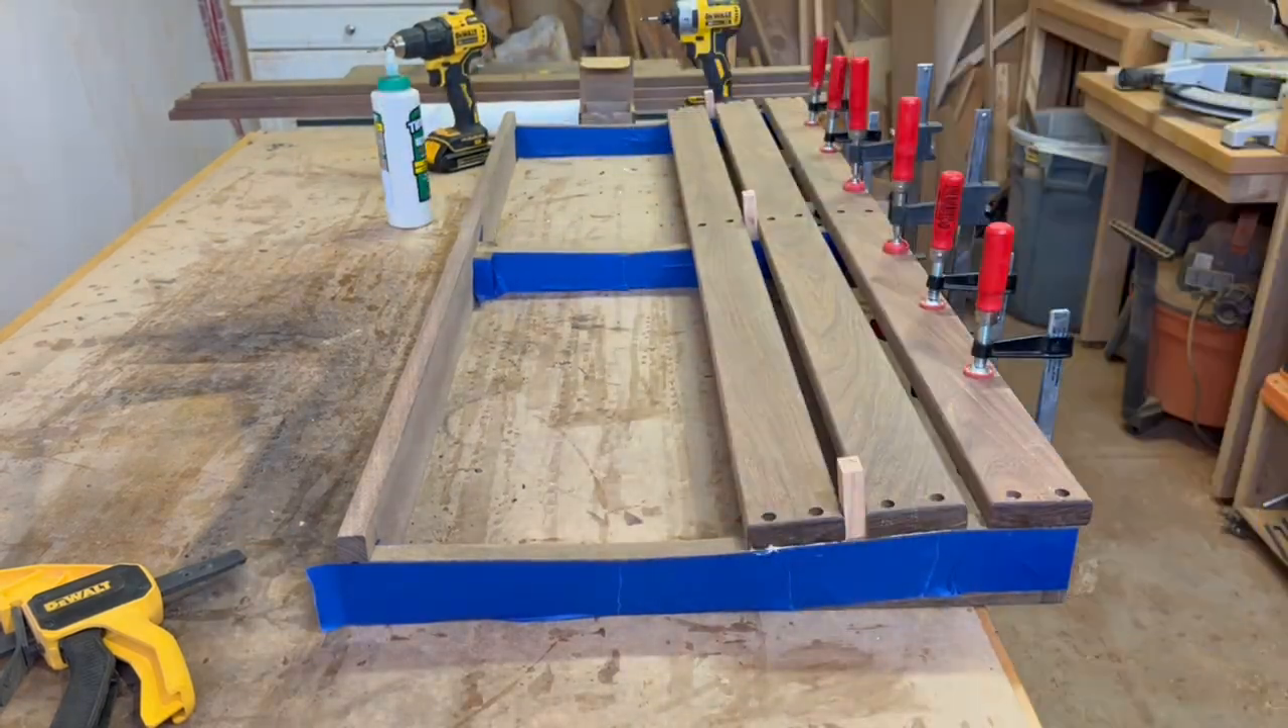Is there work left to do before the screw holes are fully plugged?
Yes.